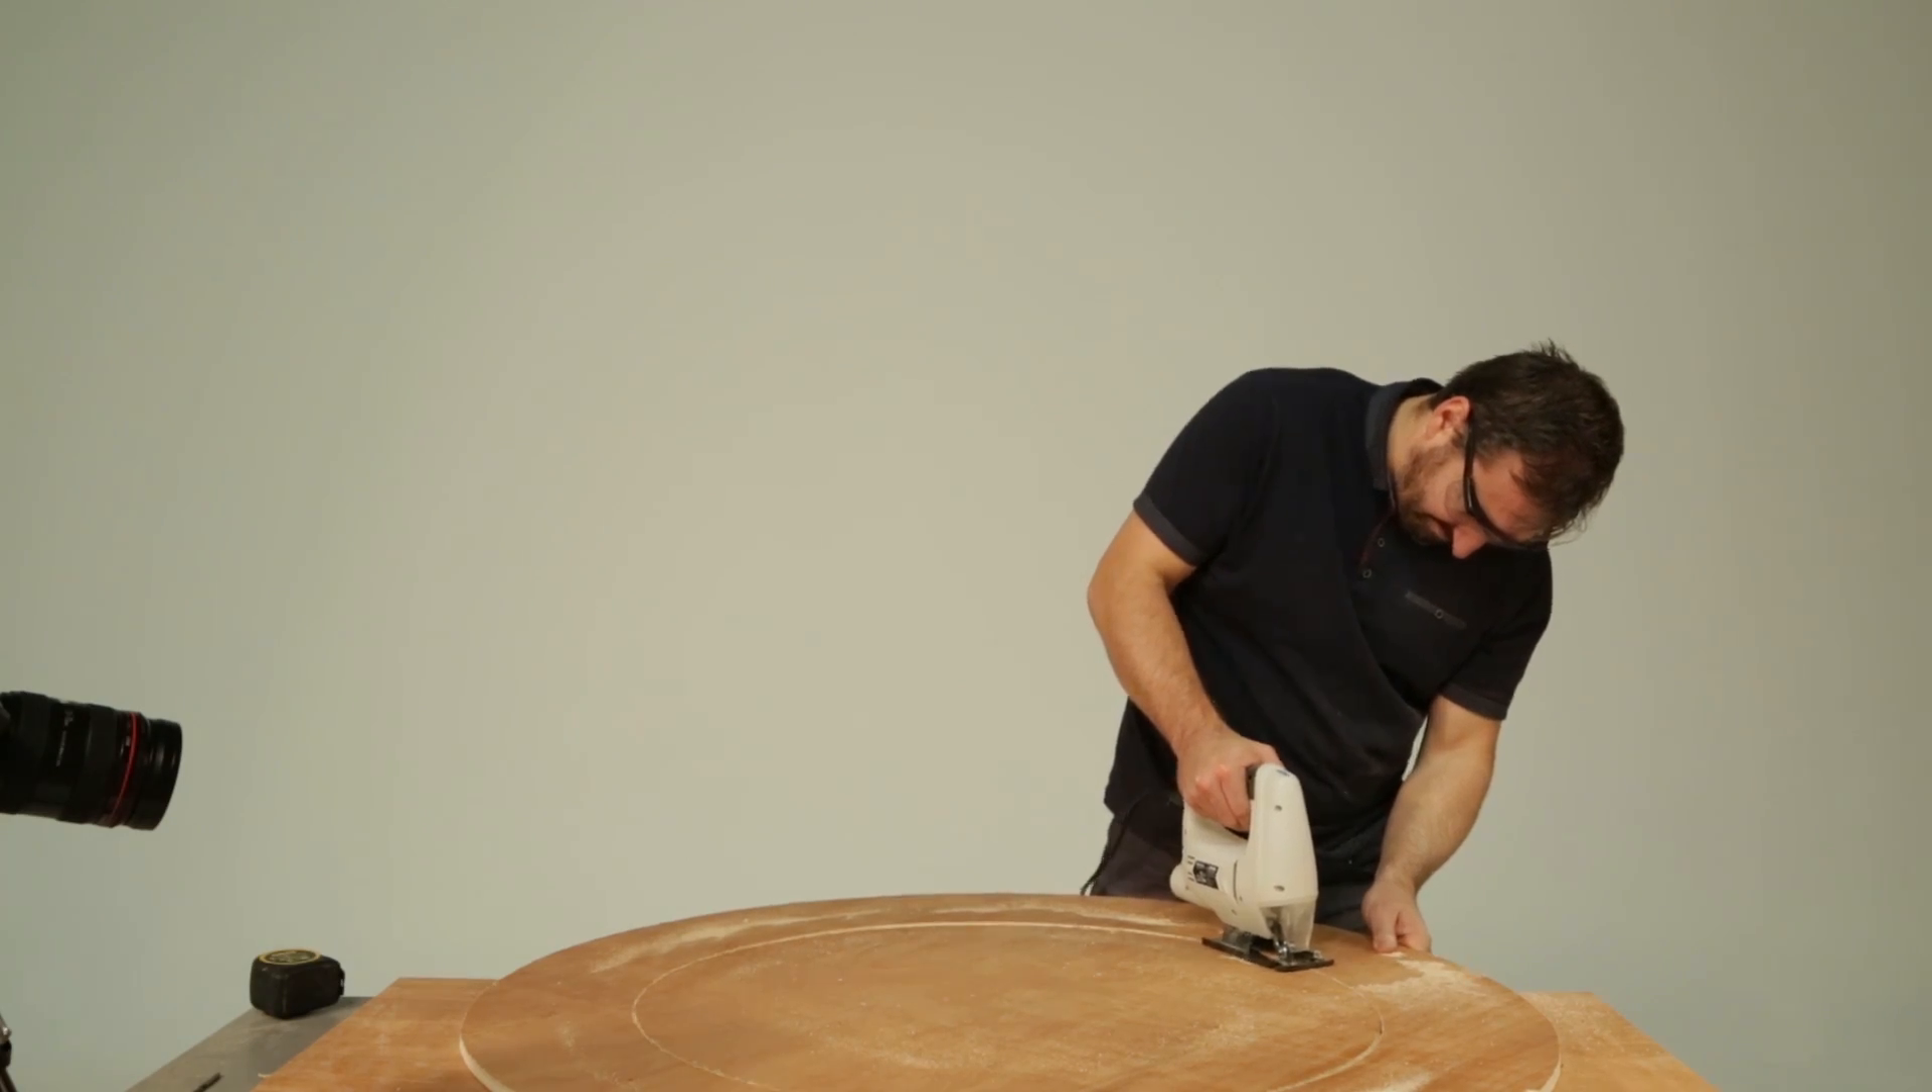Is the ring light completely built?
No.